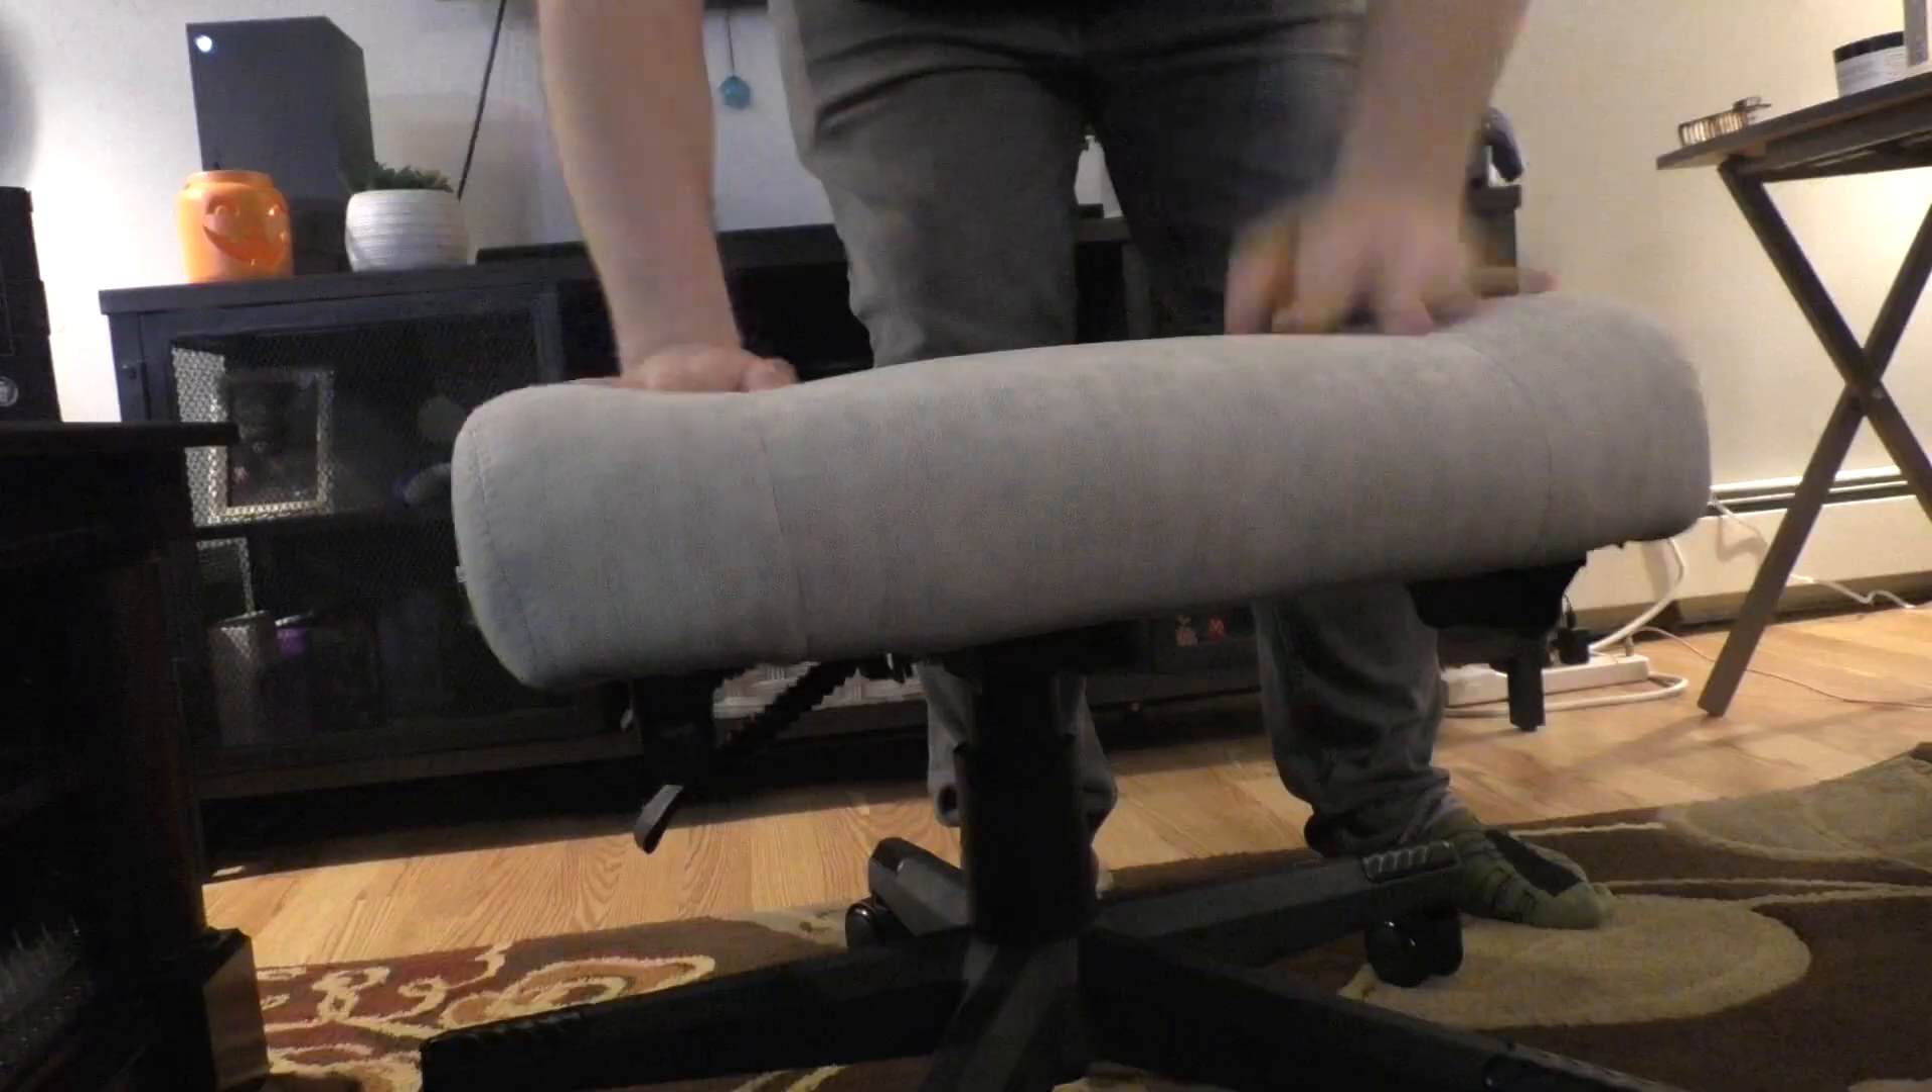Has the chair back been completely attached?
No.